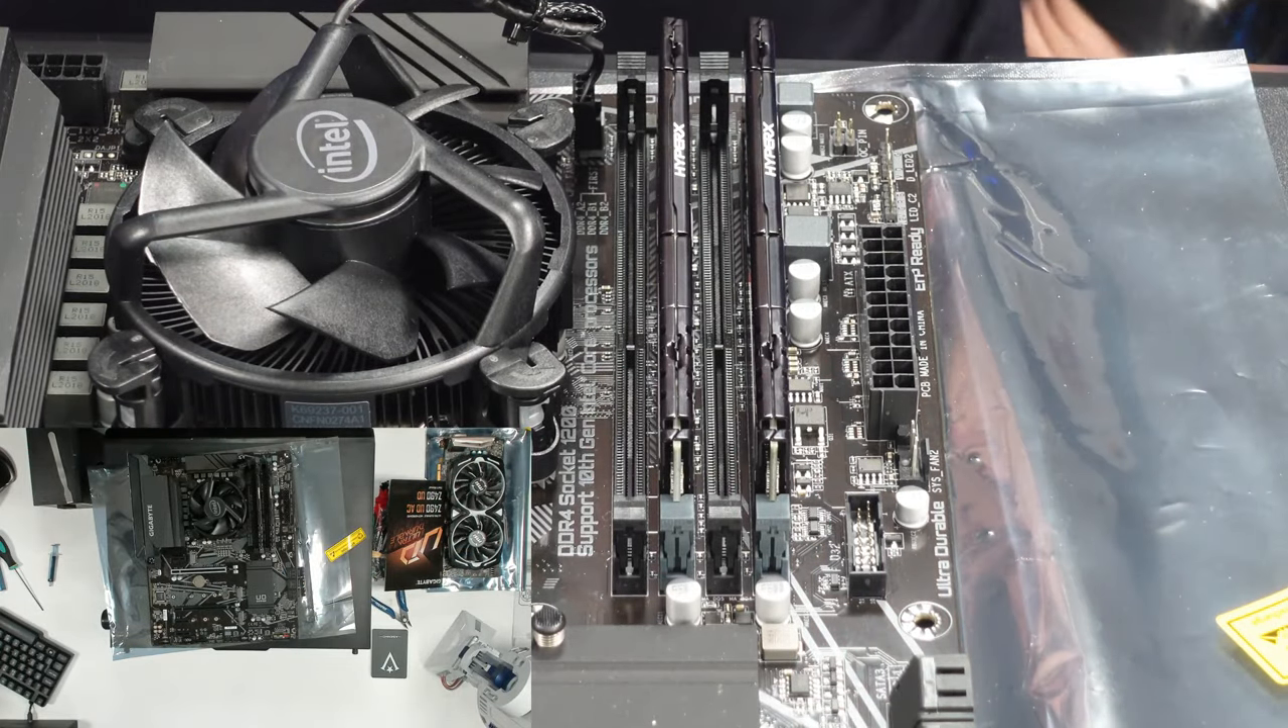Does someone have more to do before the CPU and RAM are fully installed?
No.